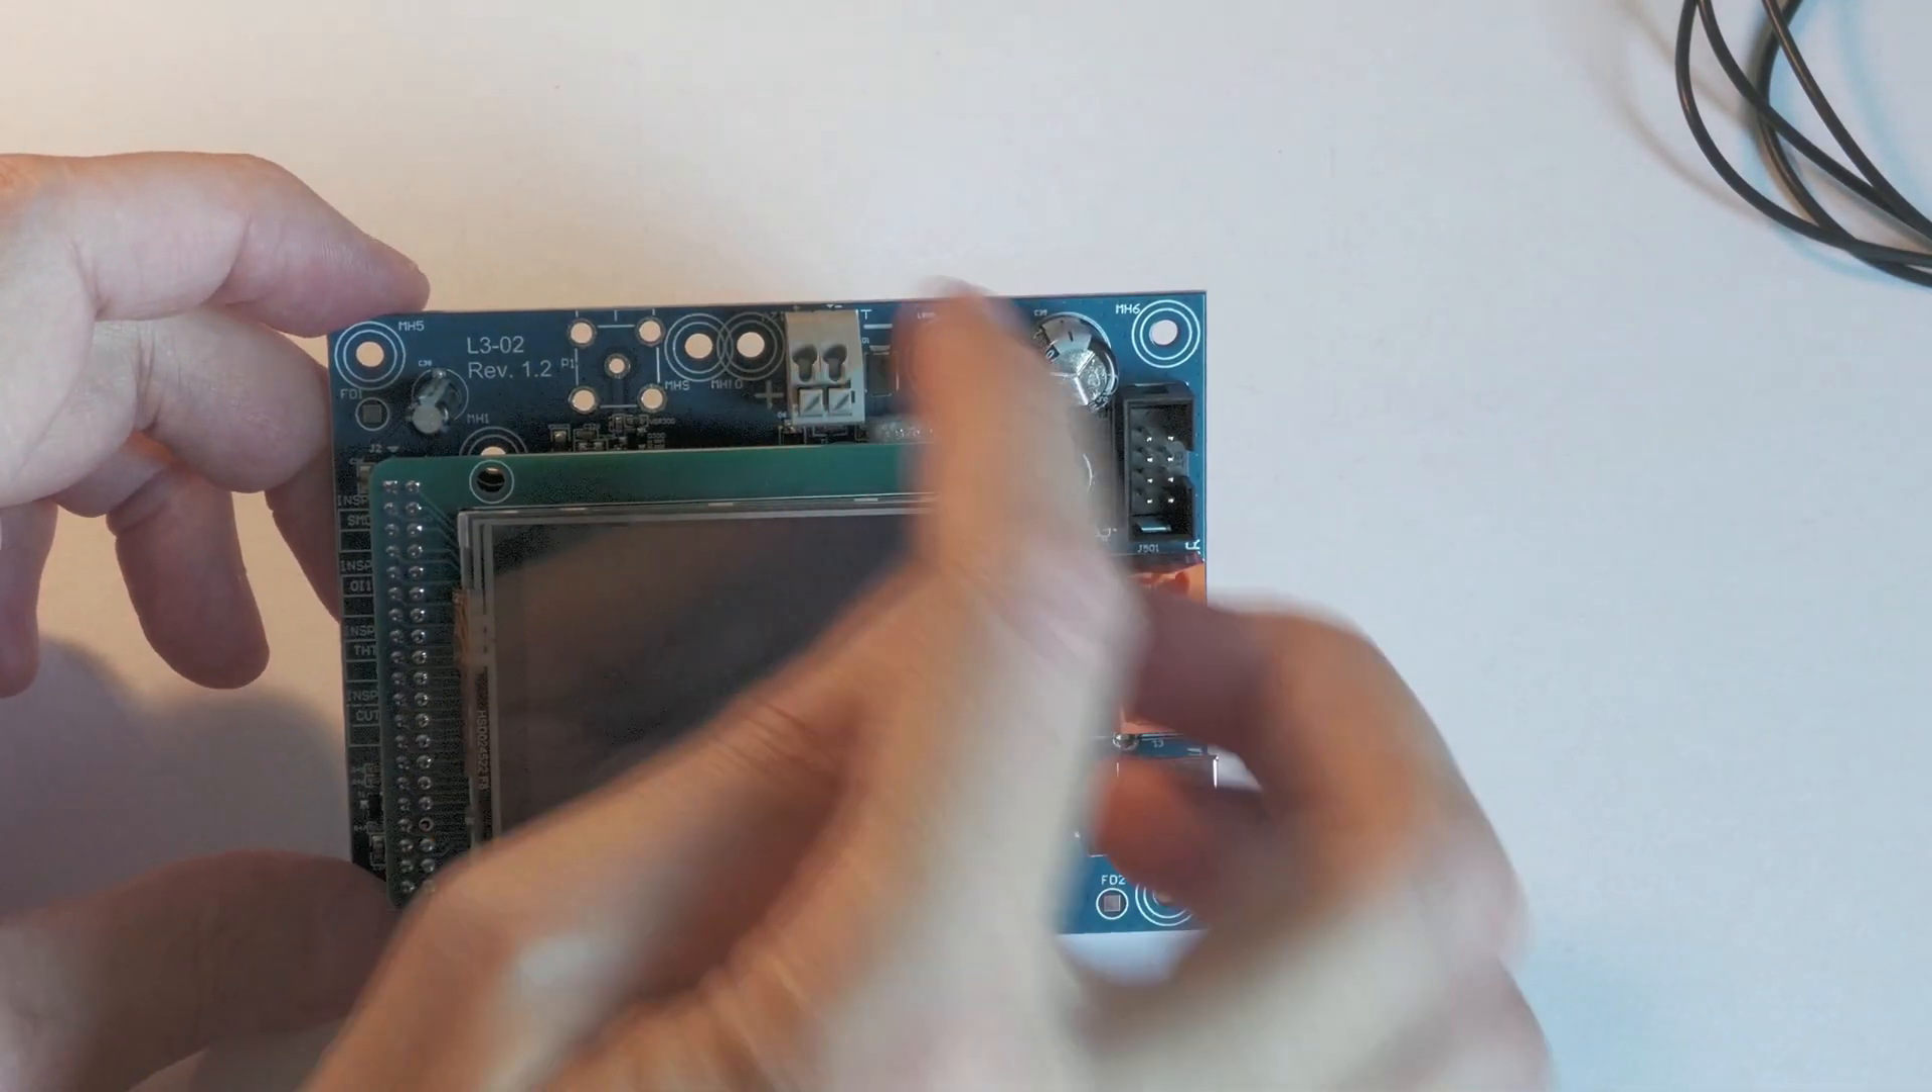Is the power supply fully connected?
No.